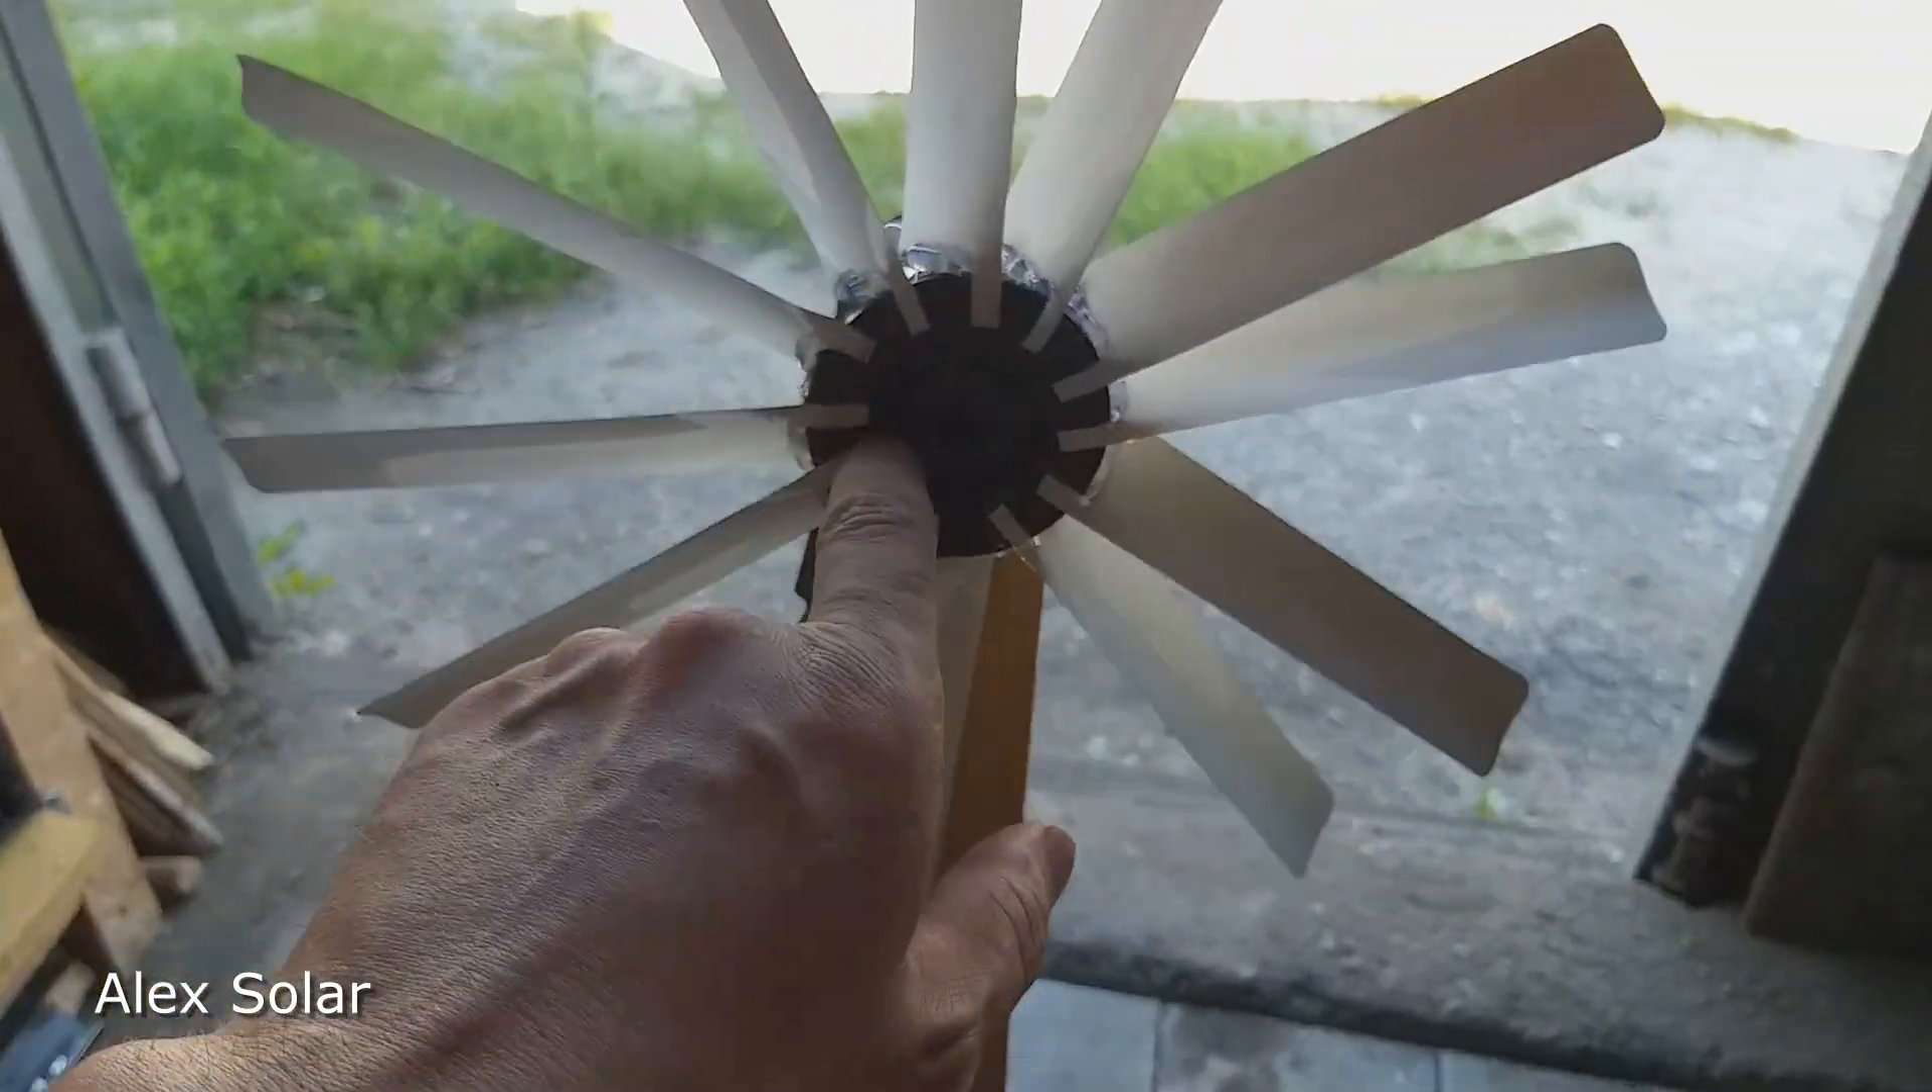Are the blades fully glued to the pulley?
Yes.